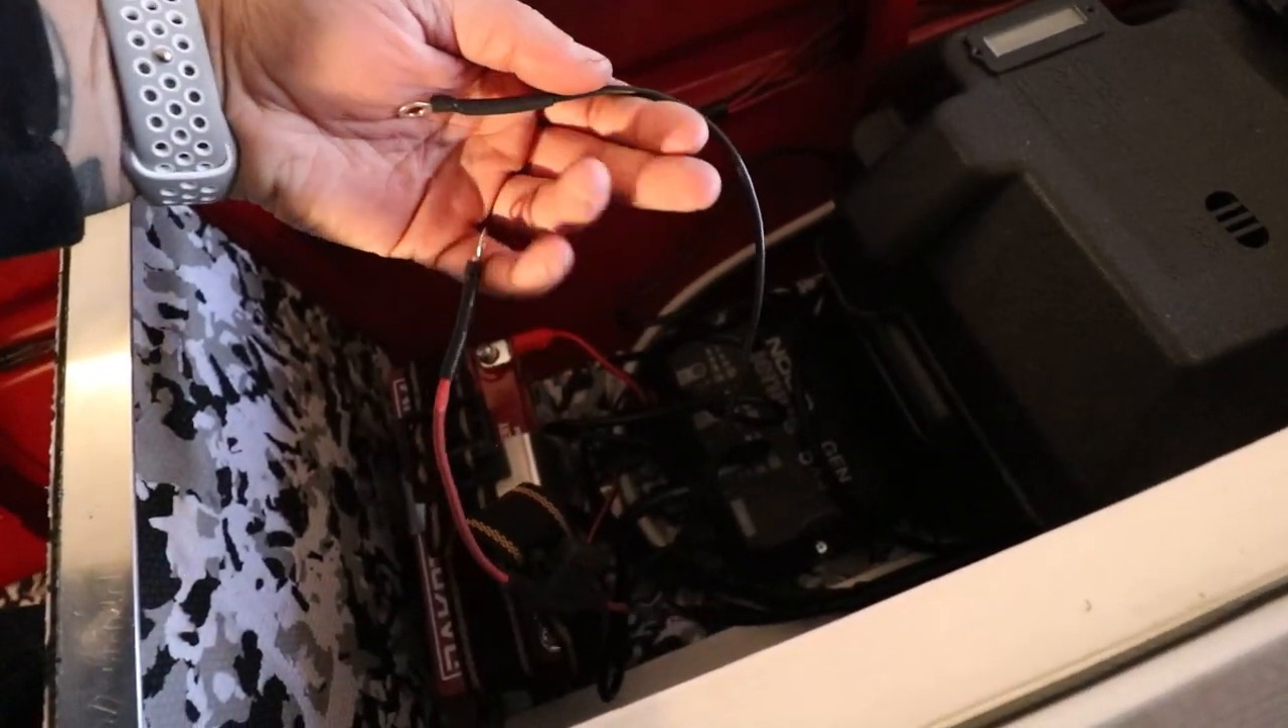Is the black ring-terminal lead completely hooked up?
No.